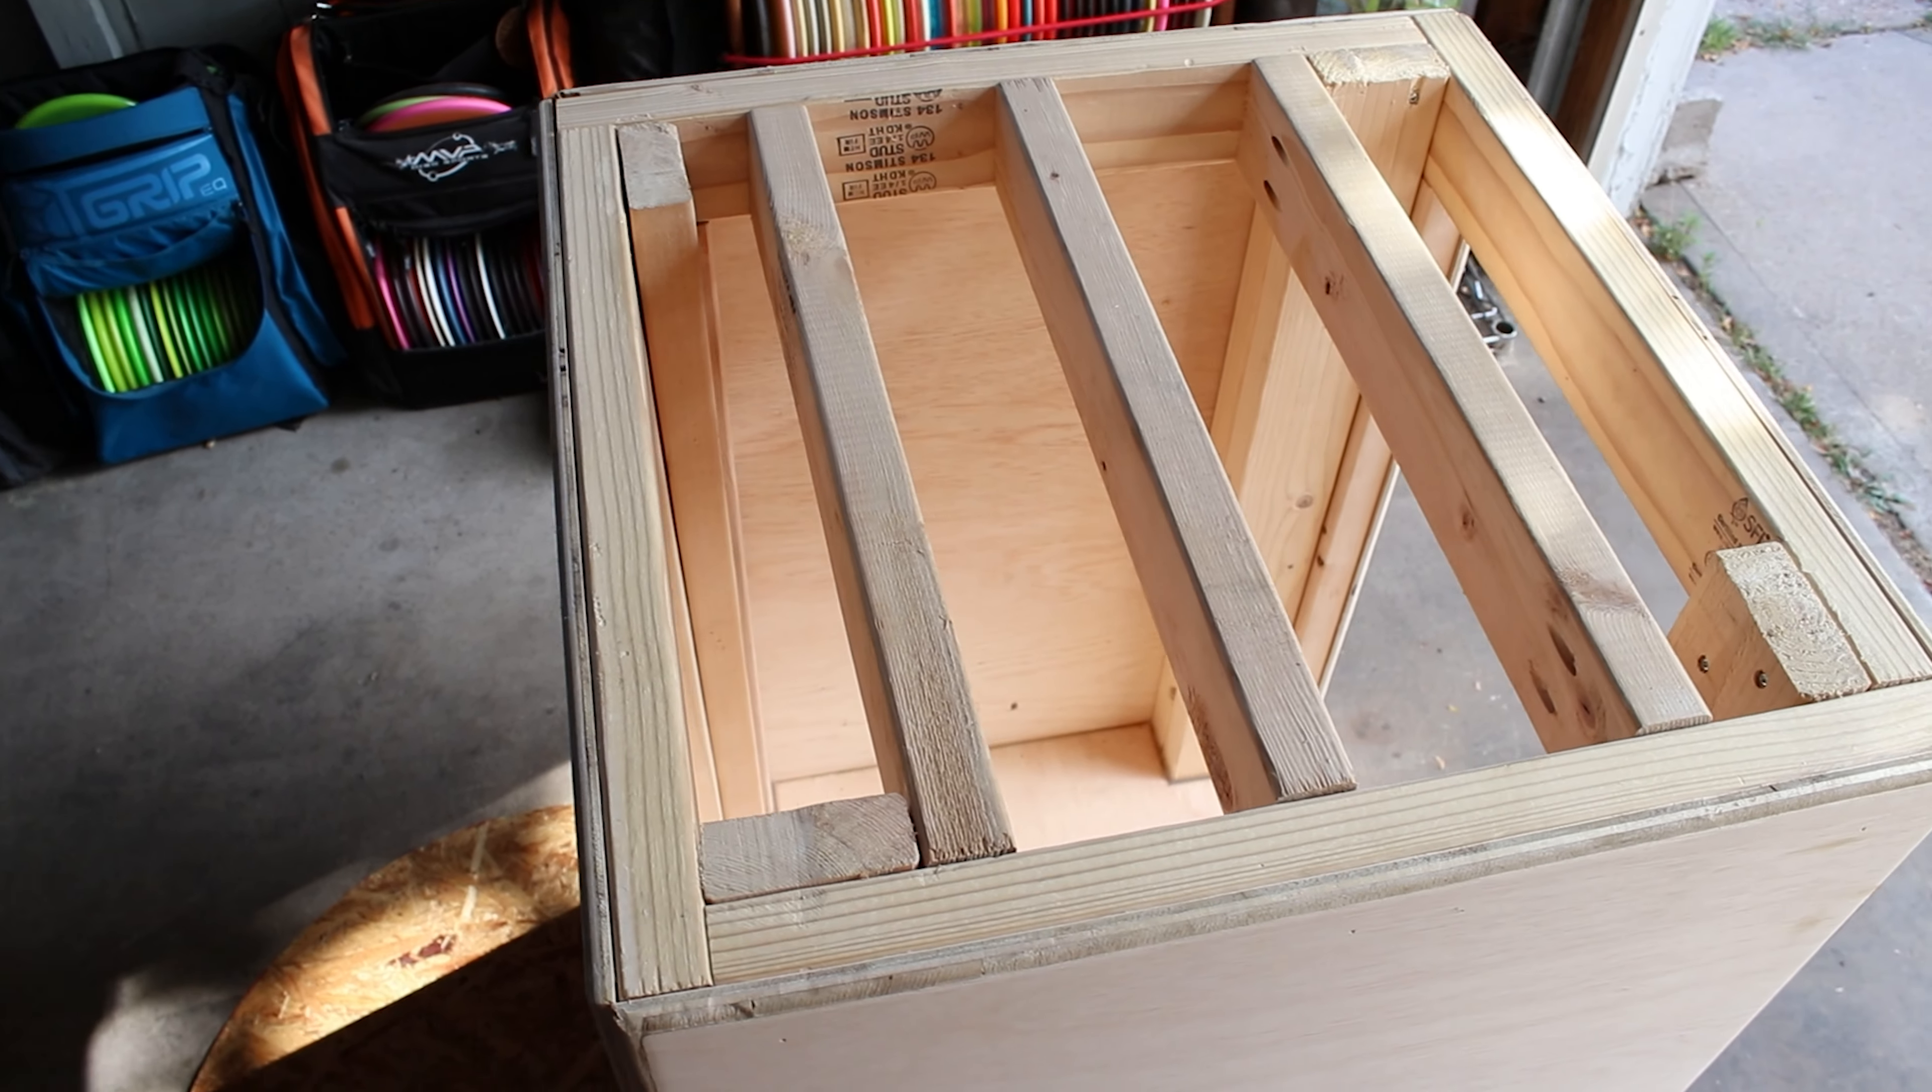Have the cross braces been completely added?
Yes.